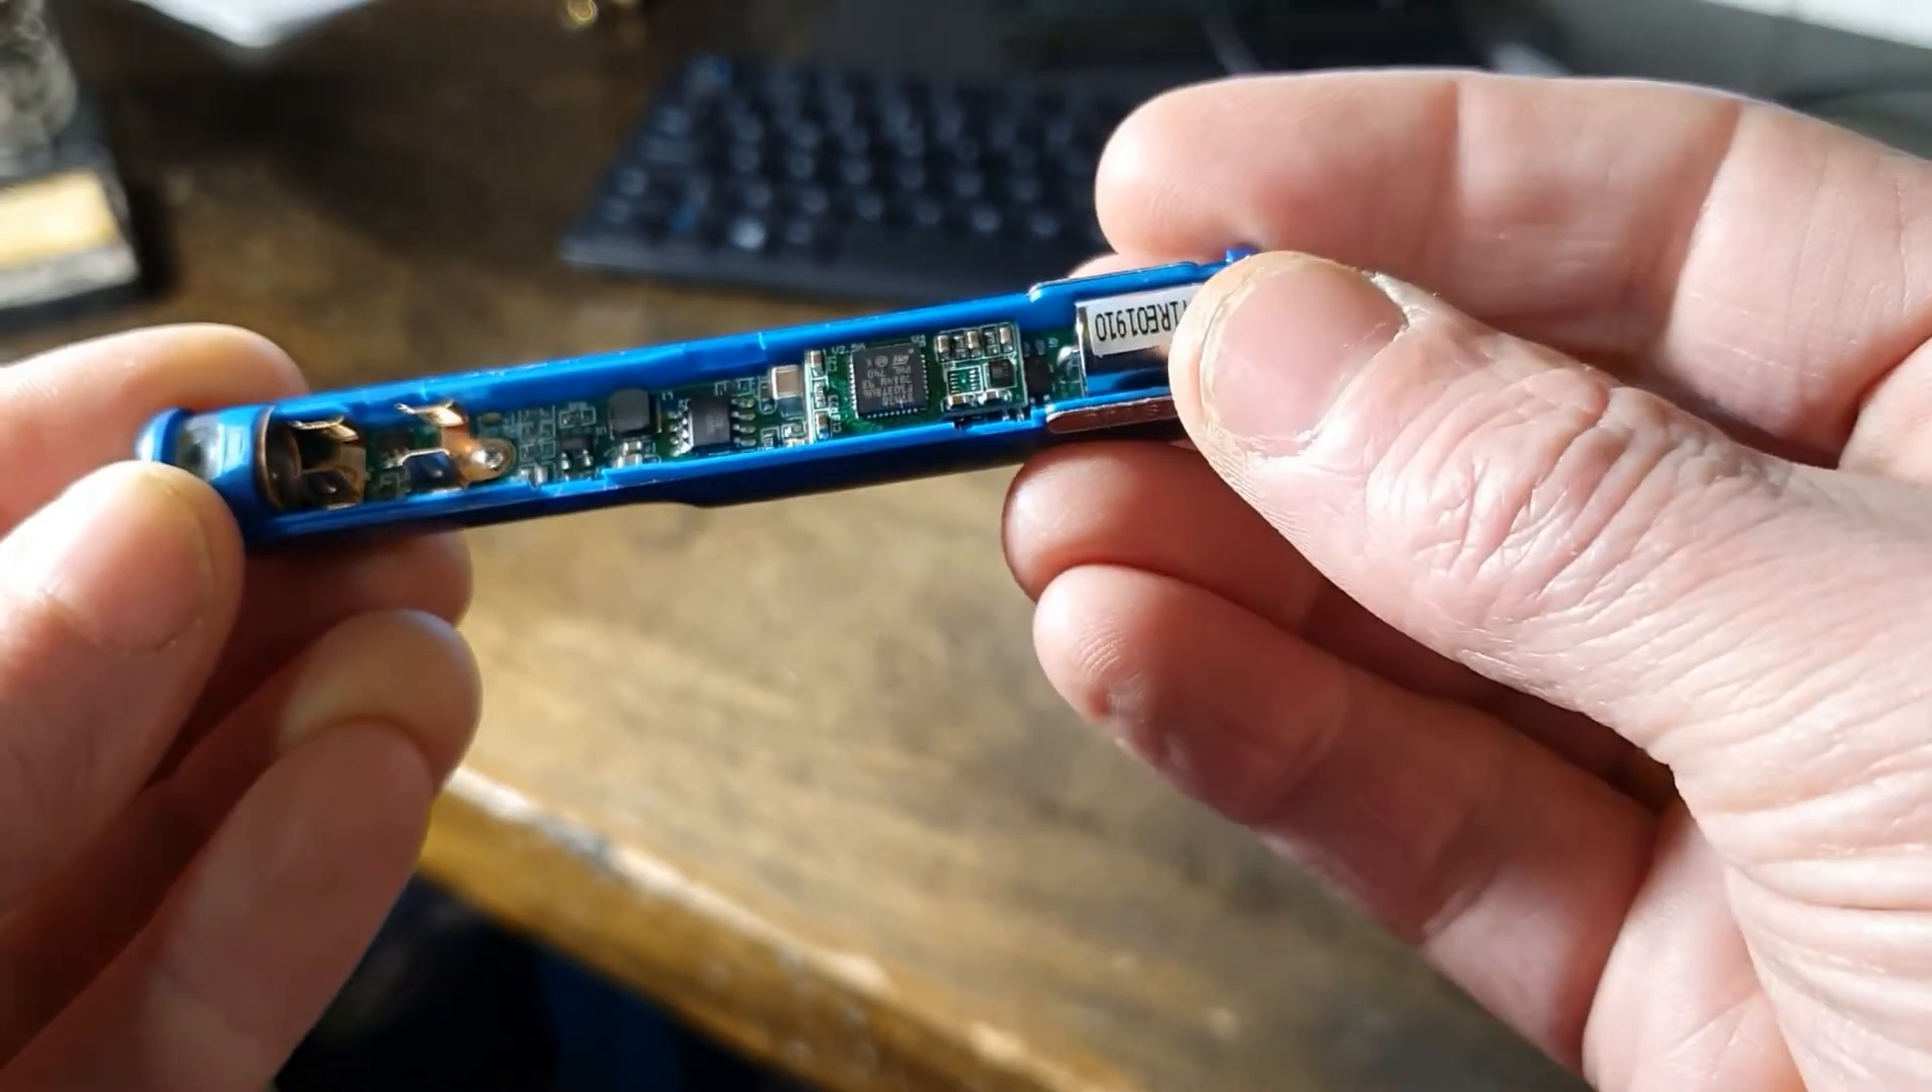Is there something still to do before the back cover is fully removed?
No.